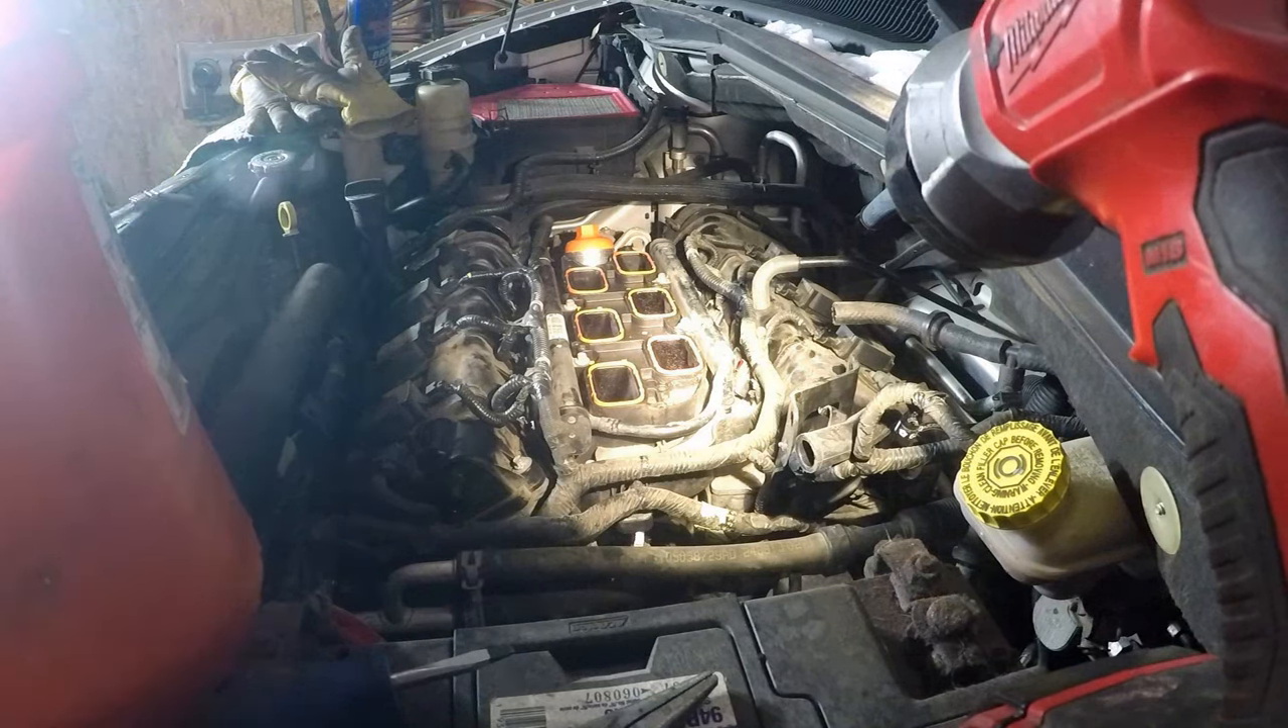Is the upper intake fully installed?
No.